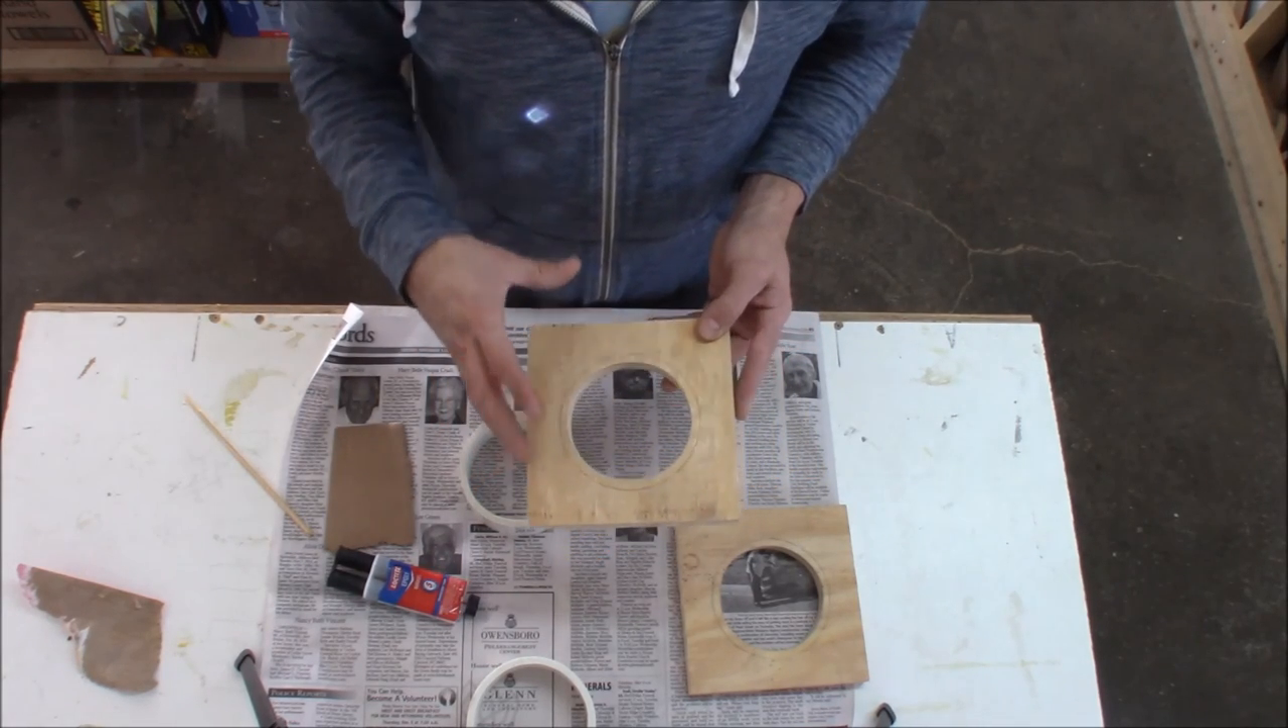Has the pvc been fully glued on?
No.